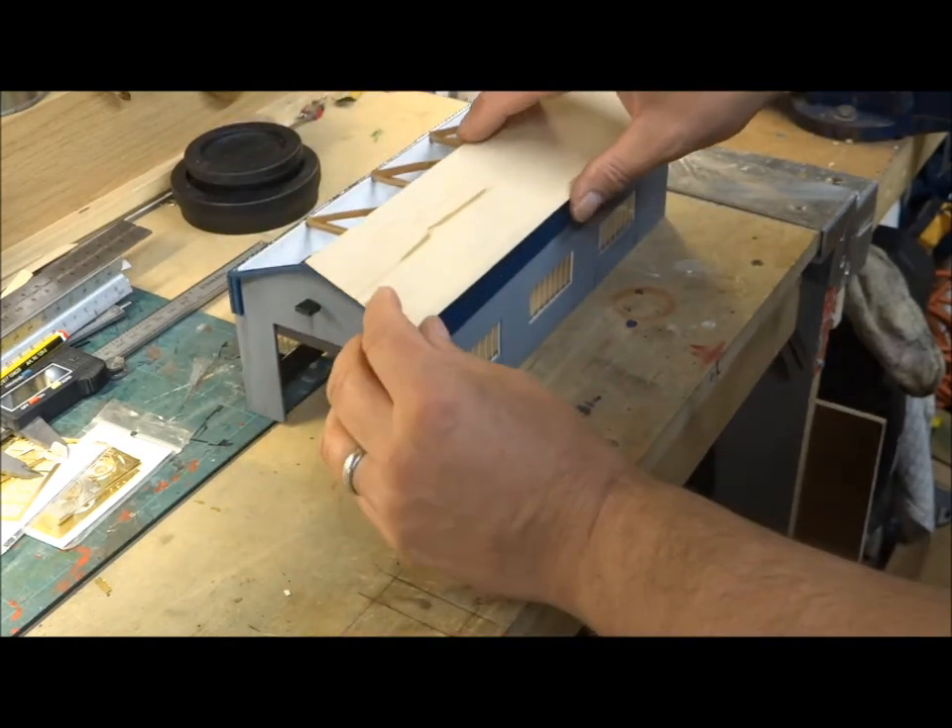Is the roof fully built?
No.